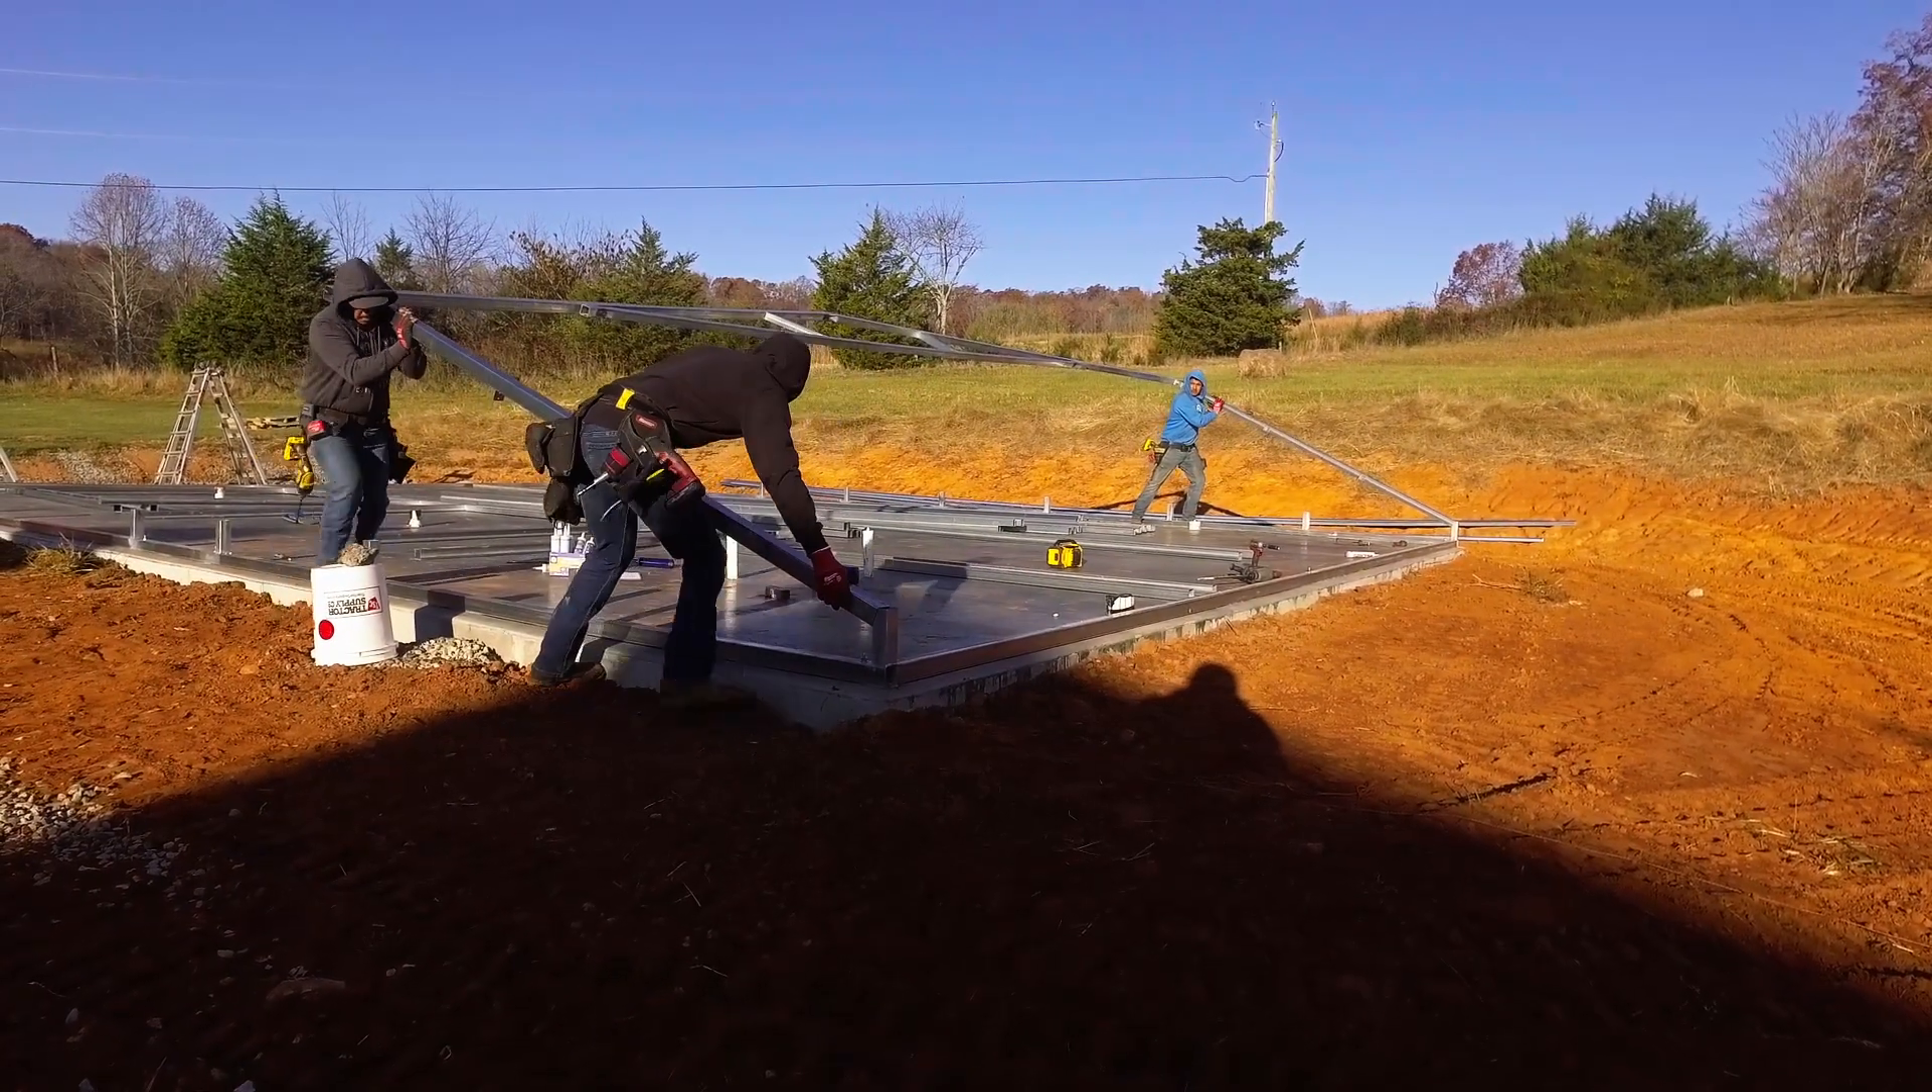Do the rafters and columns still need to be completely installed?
Yes.